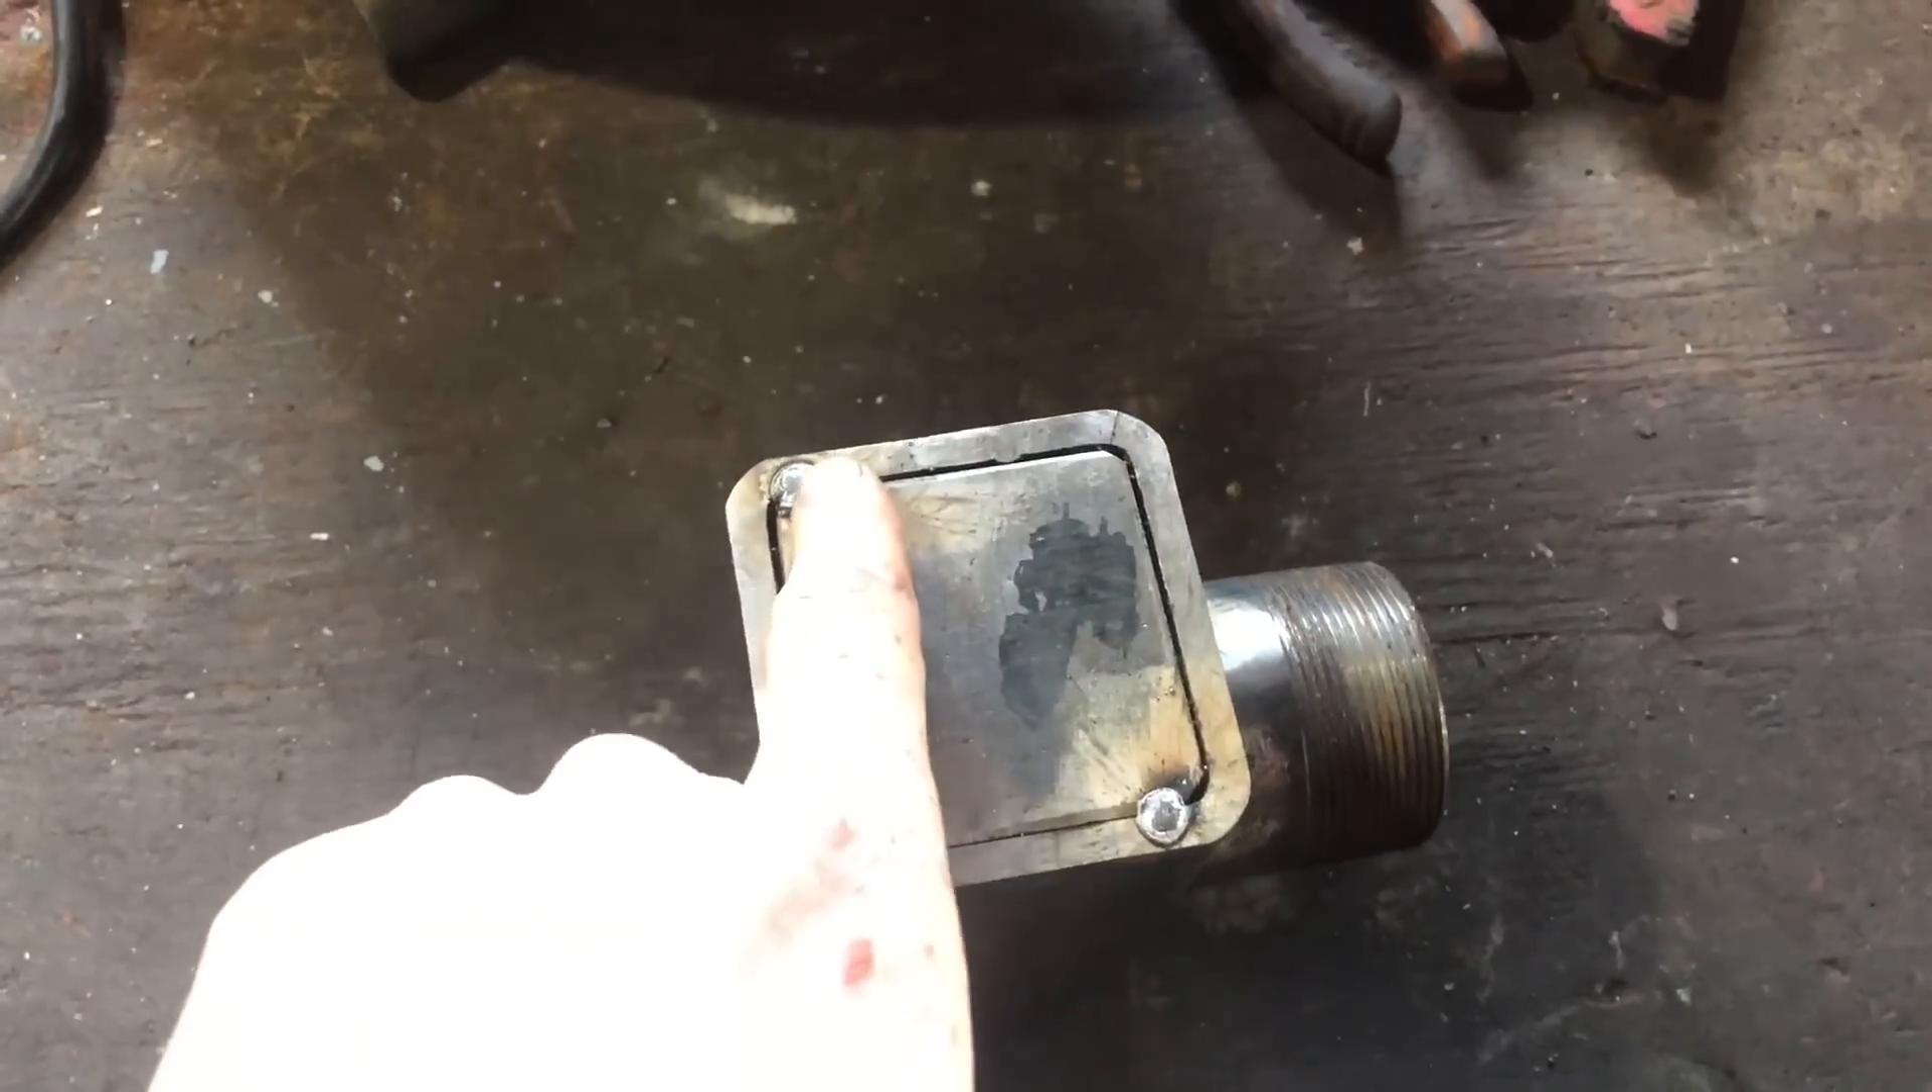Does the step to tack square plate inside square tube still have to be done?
No.